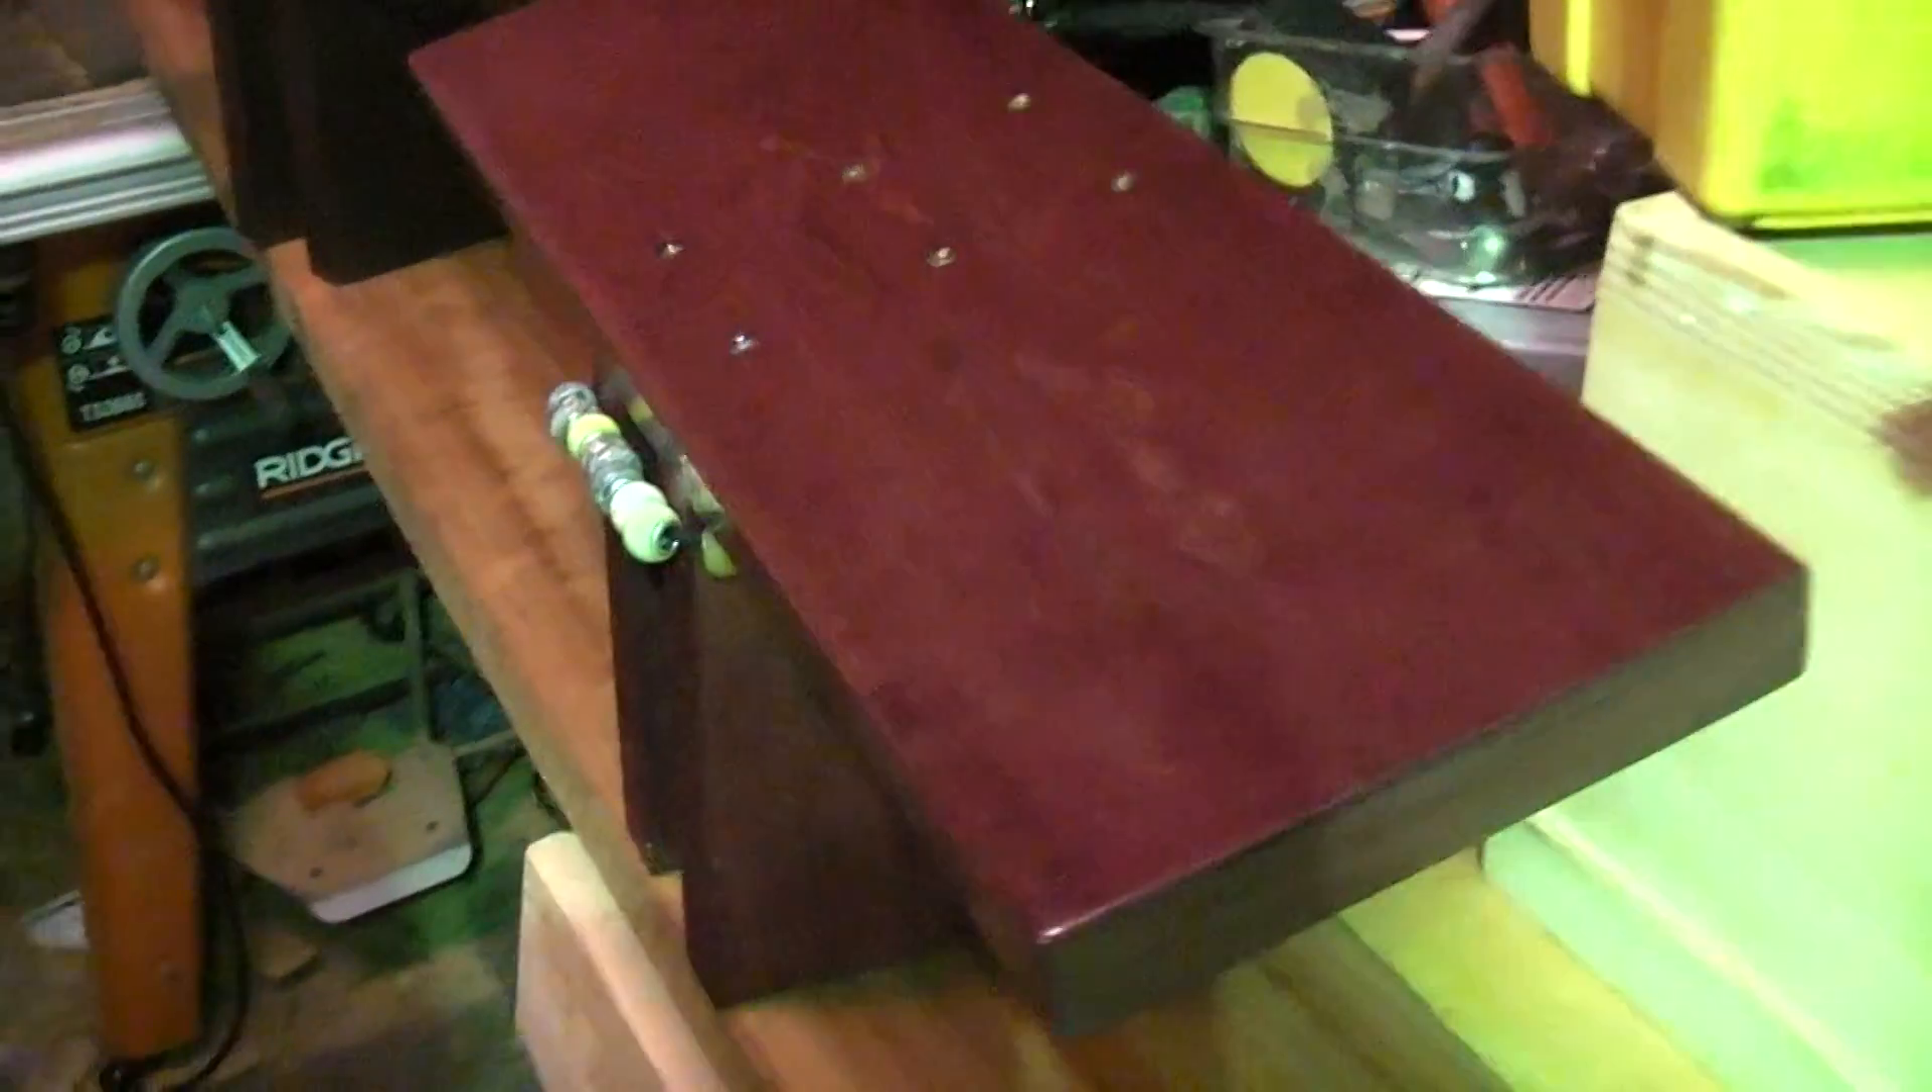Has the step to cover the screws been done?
No.